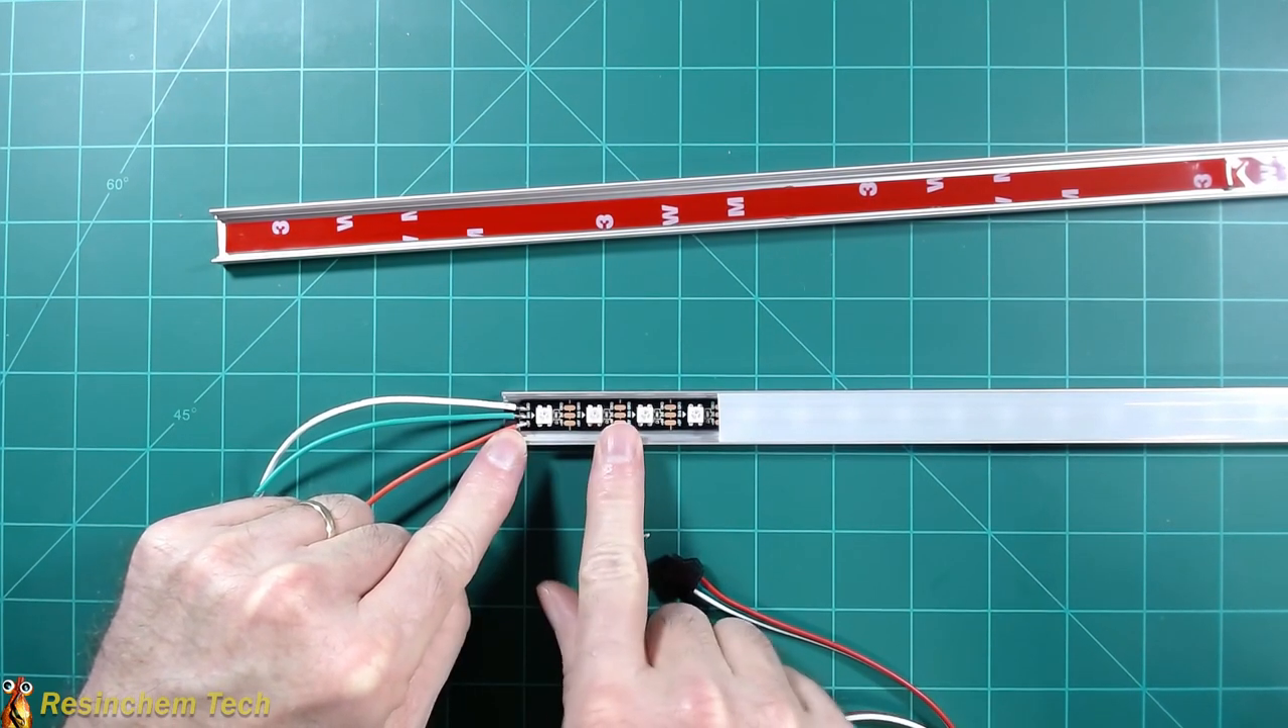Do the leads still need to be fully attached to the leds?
No.